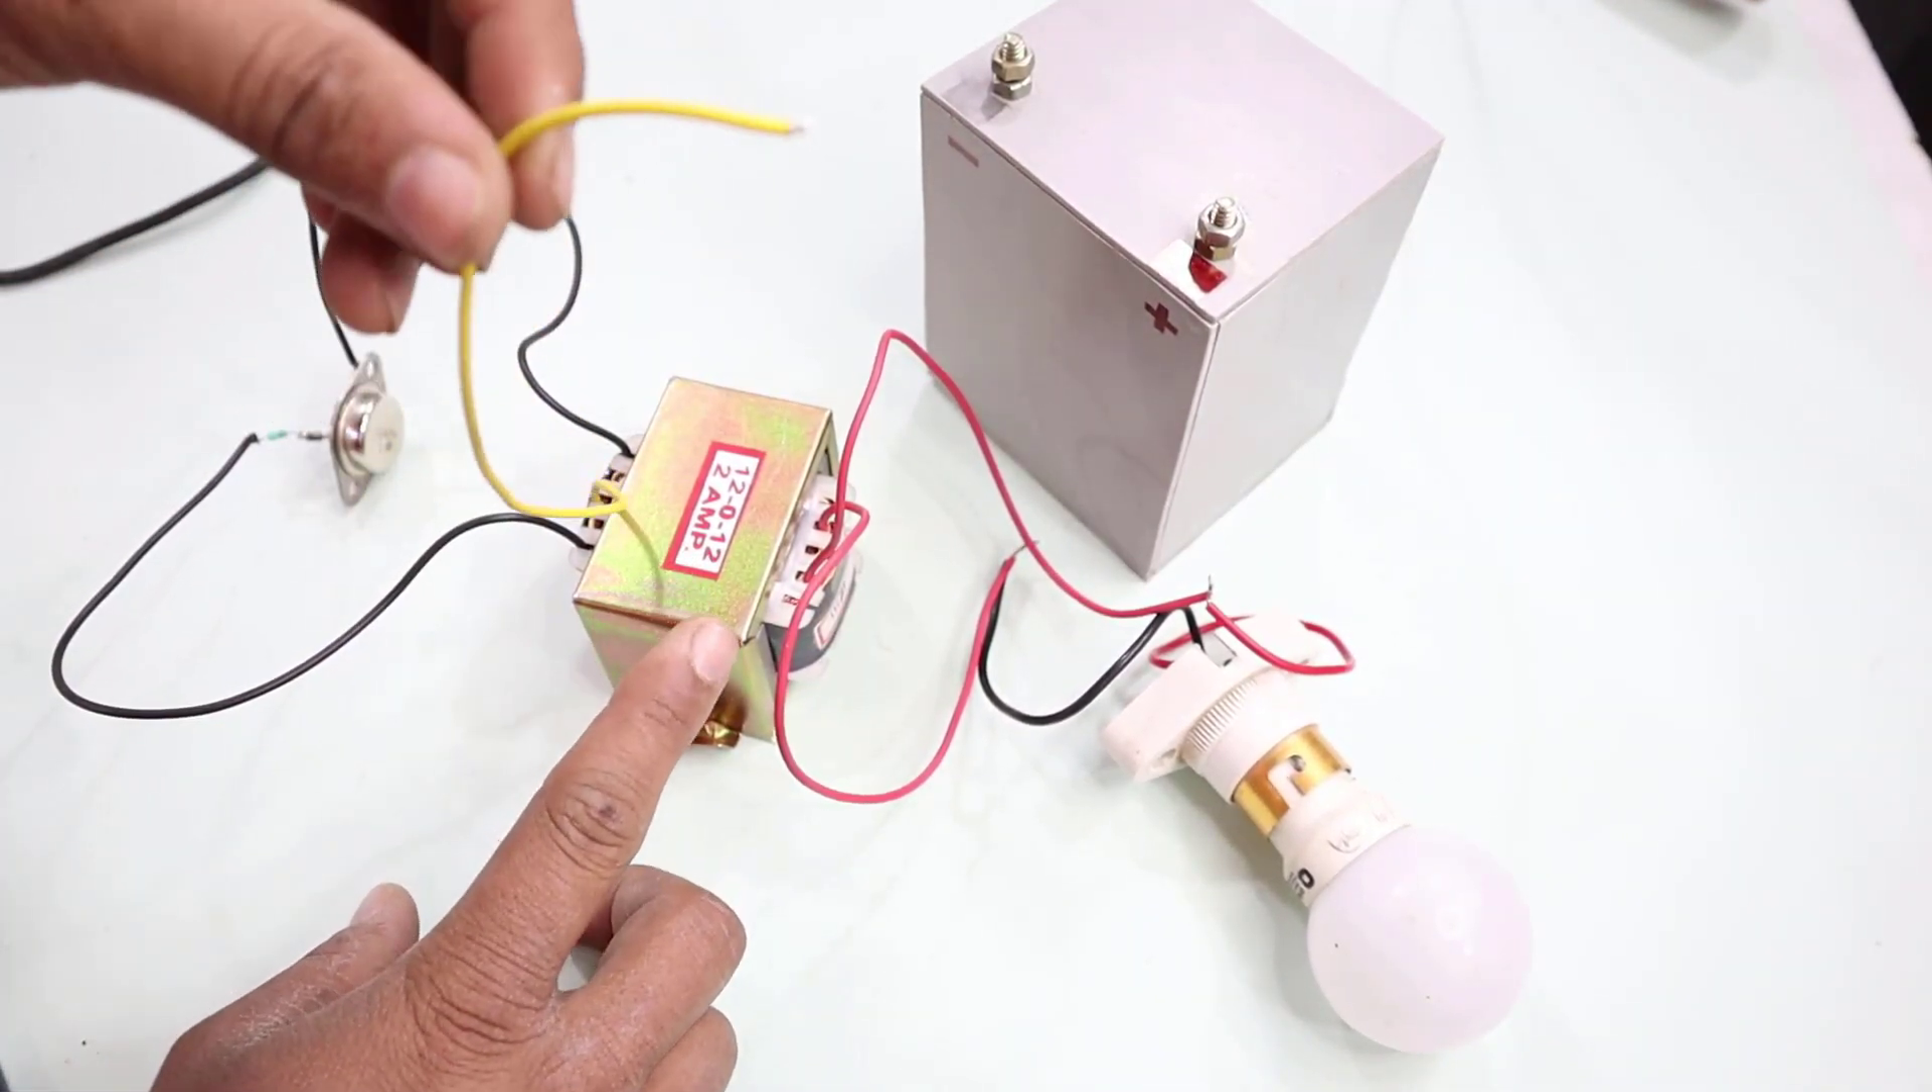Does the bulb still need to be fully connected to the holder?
No.